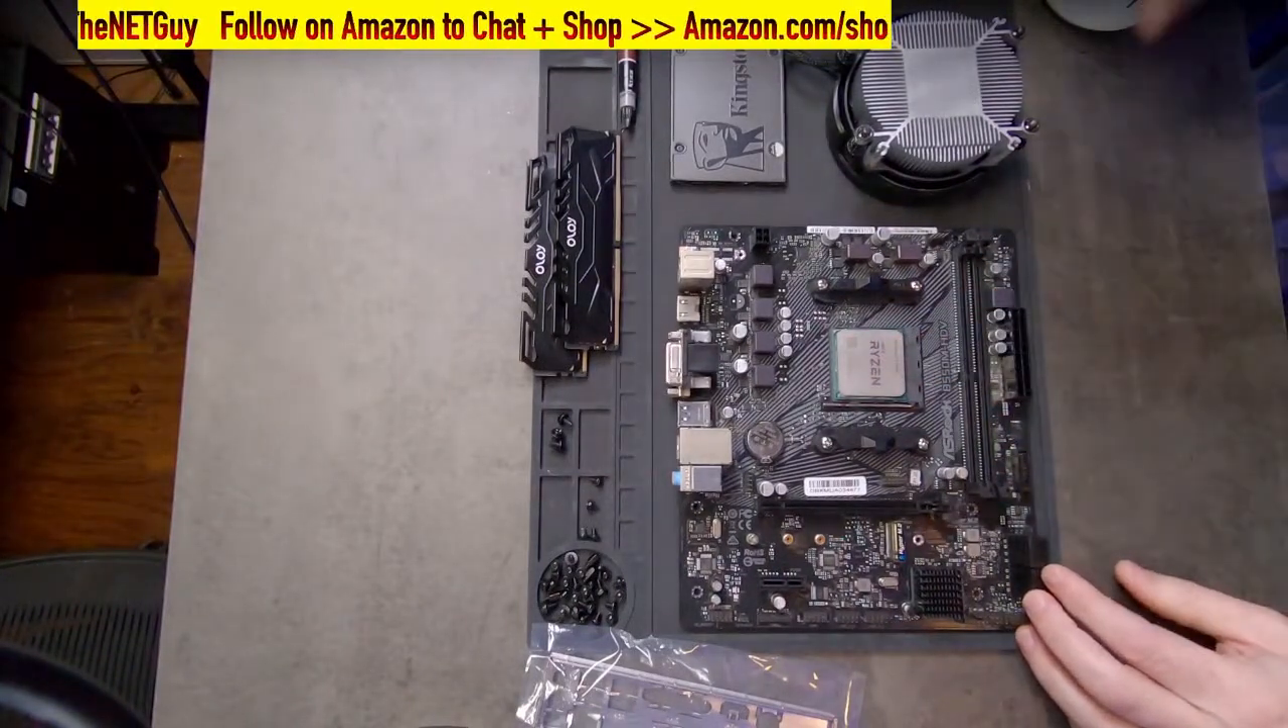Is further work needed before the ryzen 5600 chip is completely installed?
No.